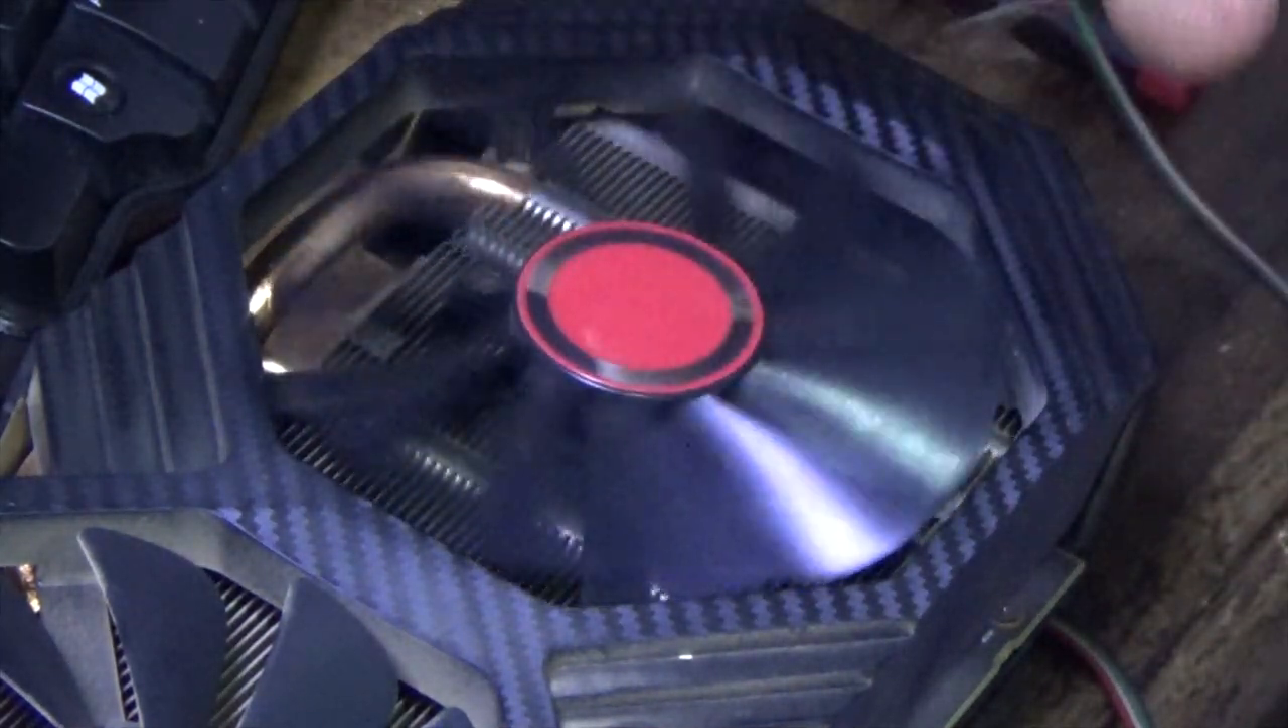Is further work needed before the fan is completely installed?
No.